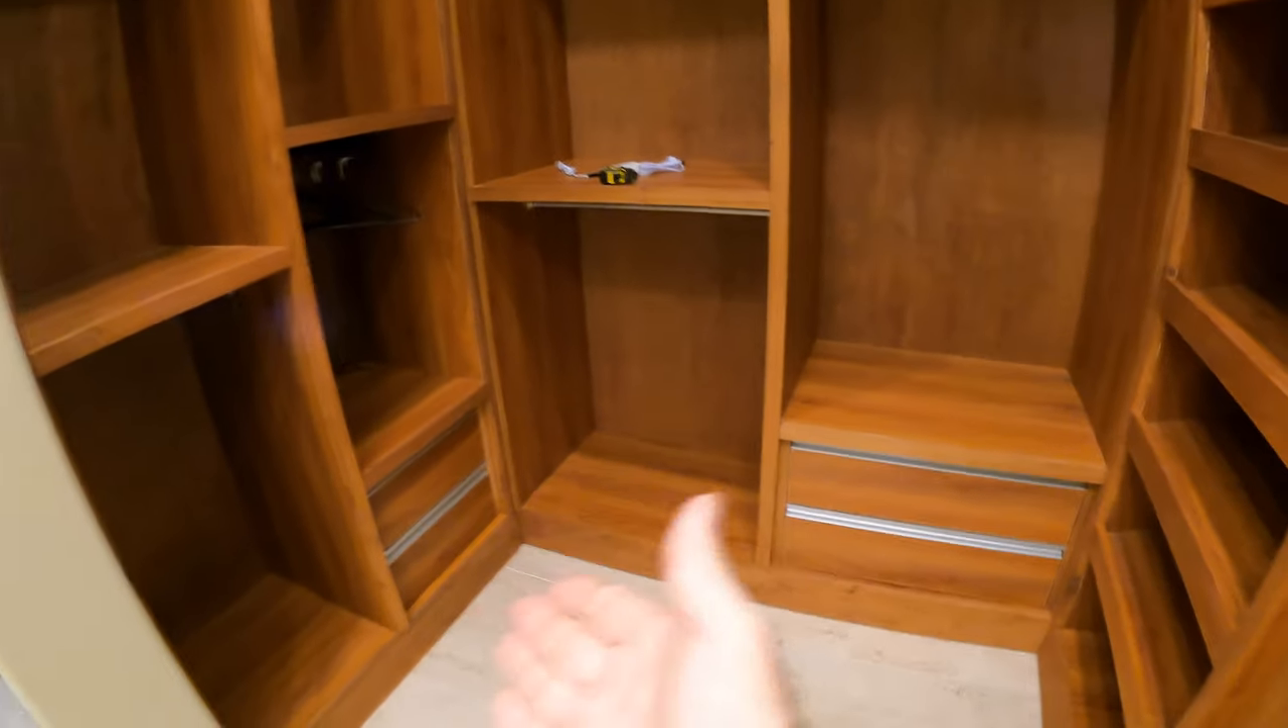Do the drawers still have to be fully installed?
No.